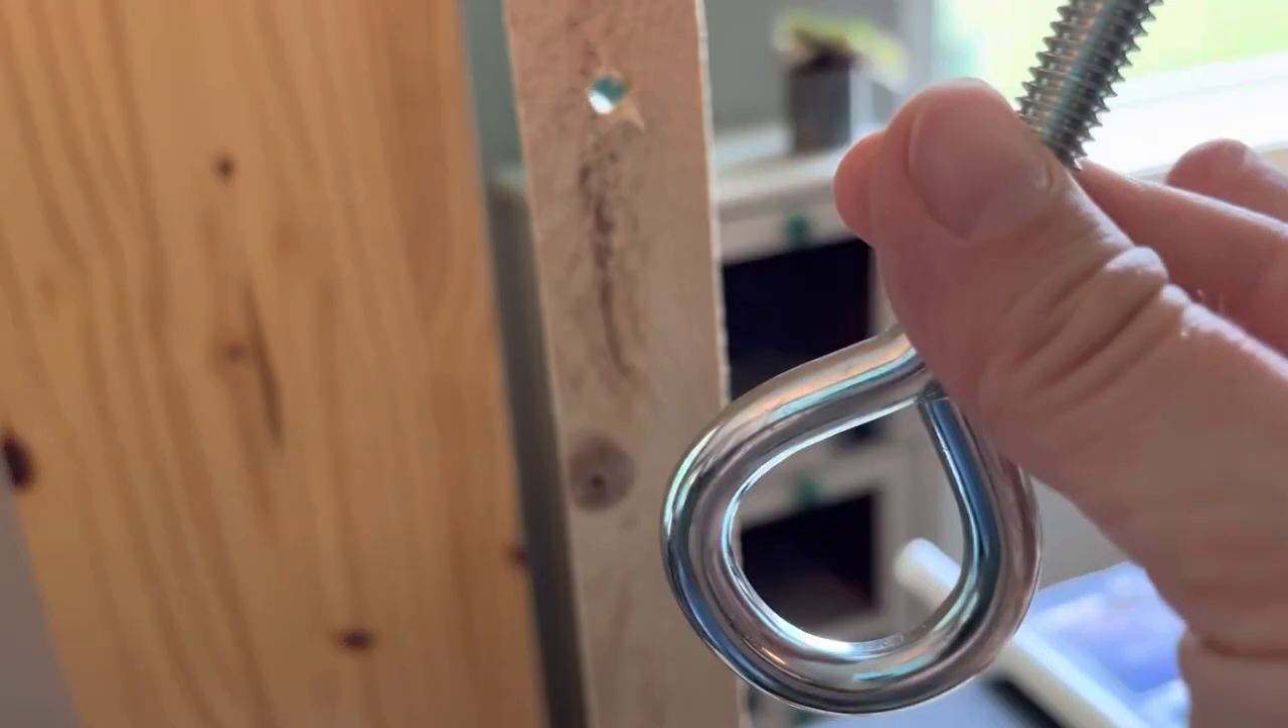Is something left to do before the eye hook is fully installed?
Yes.